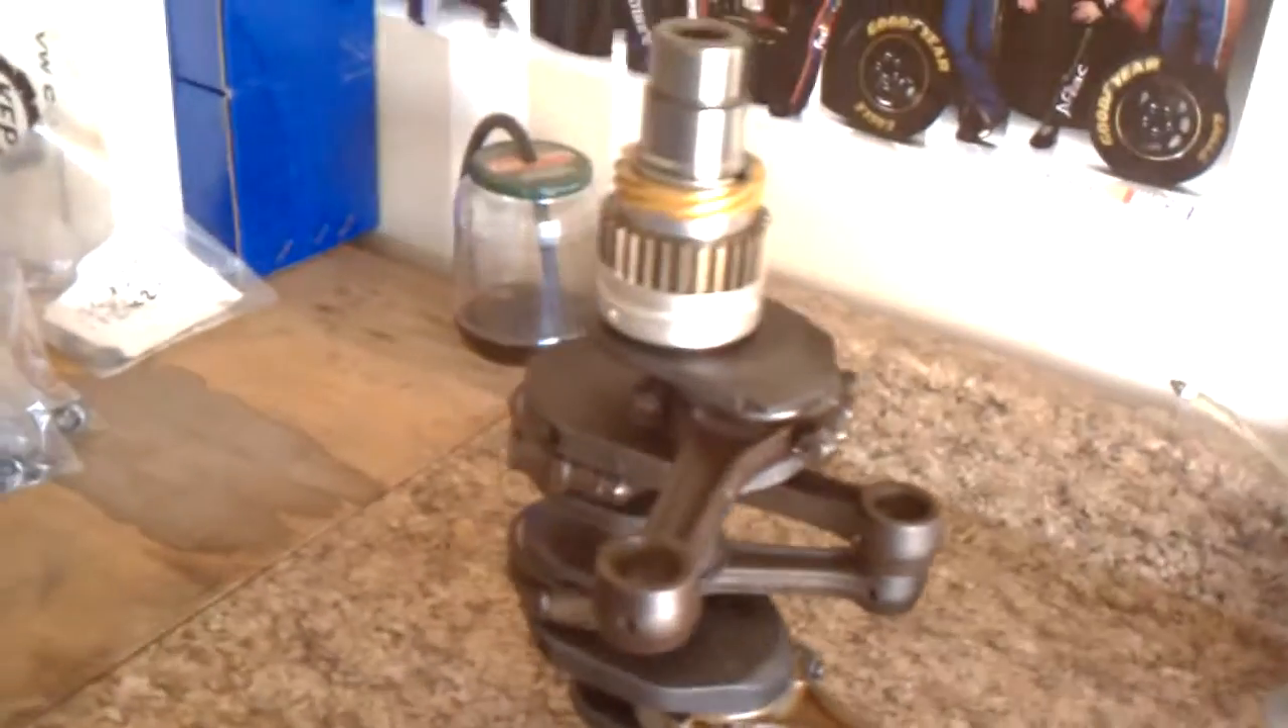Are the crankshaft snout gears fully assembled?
Yes.